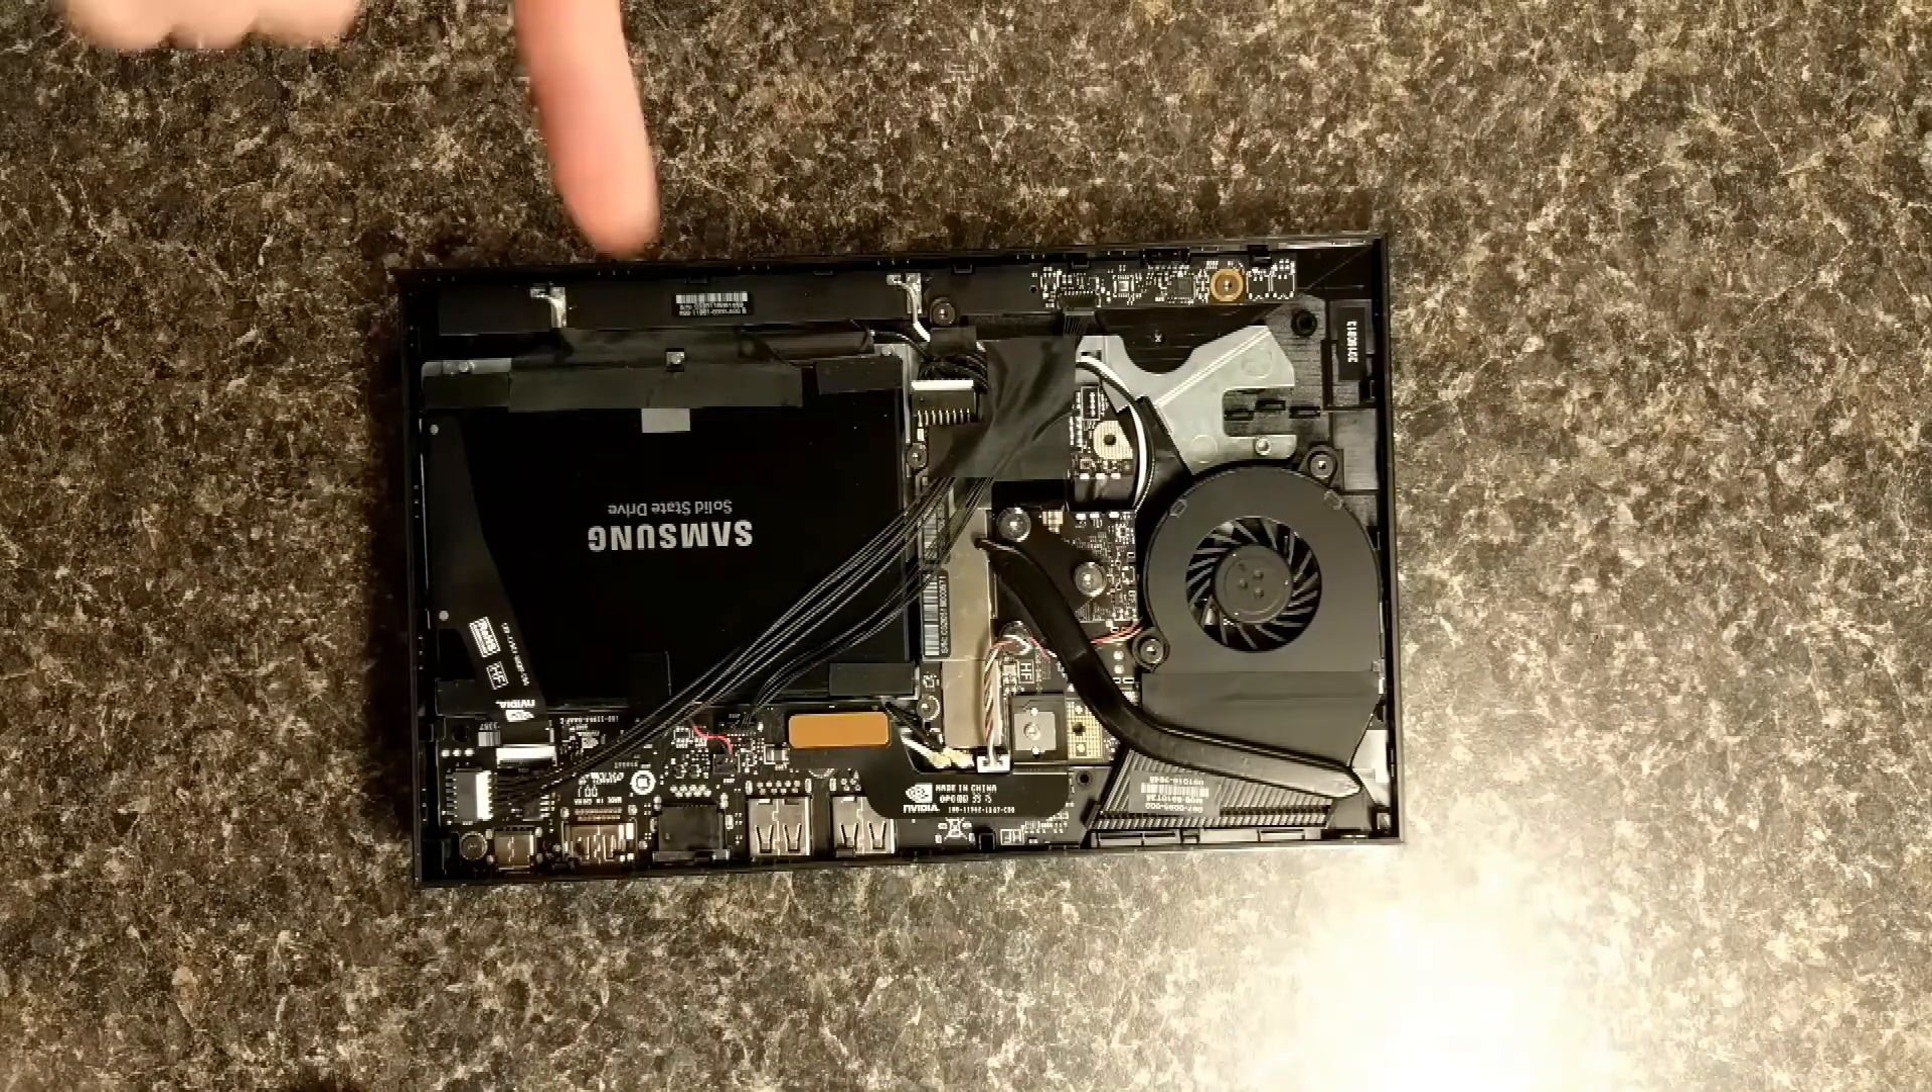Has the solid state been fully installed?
Yes.